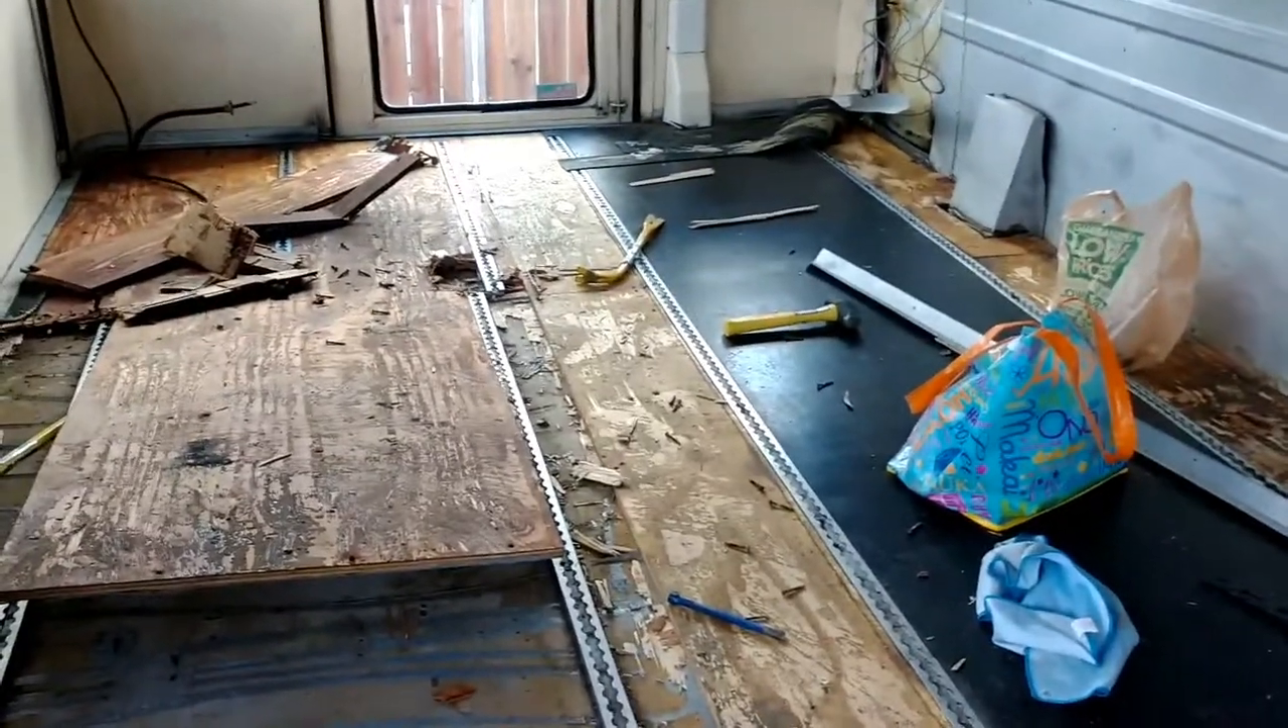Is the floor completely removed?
No.